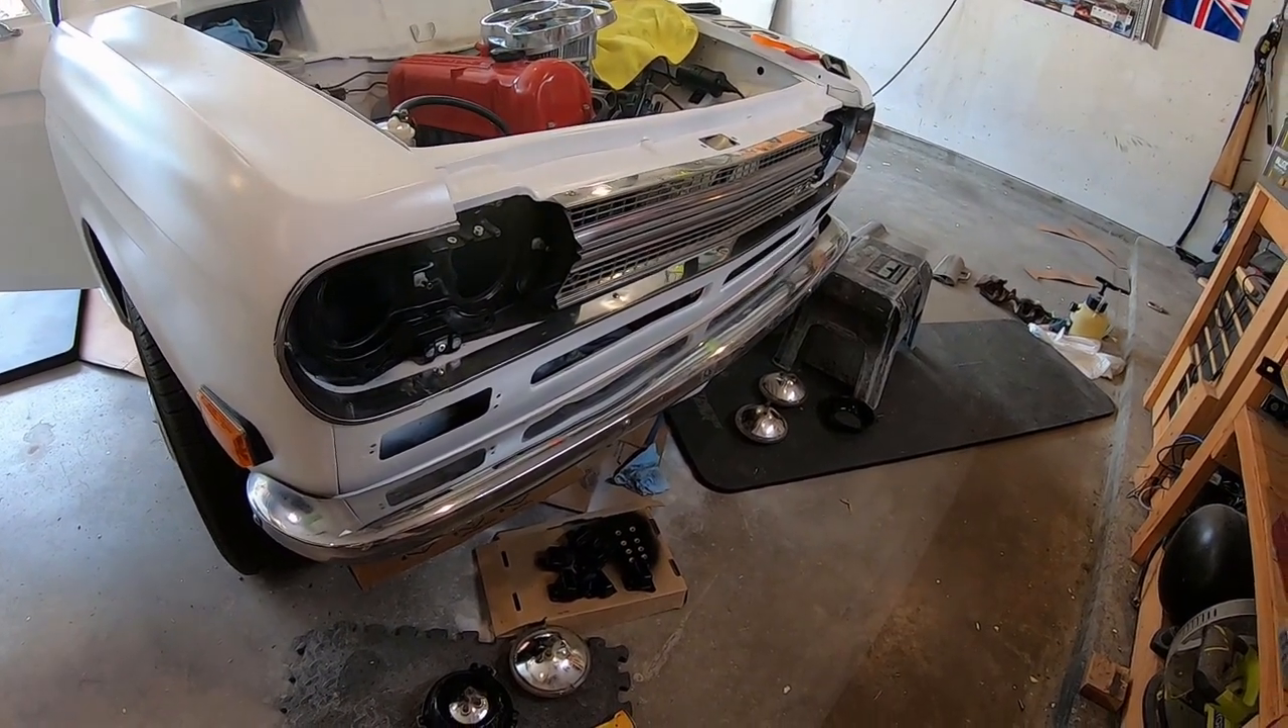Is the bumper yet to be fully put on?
No.